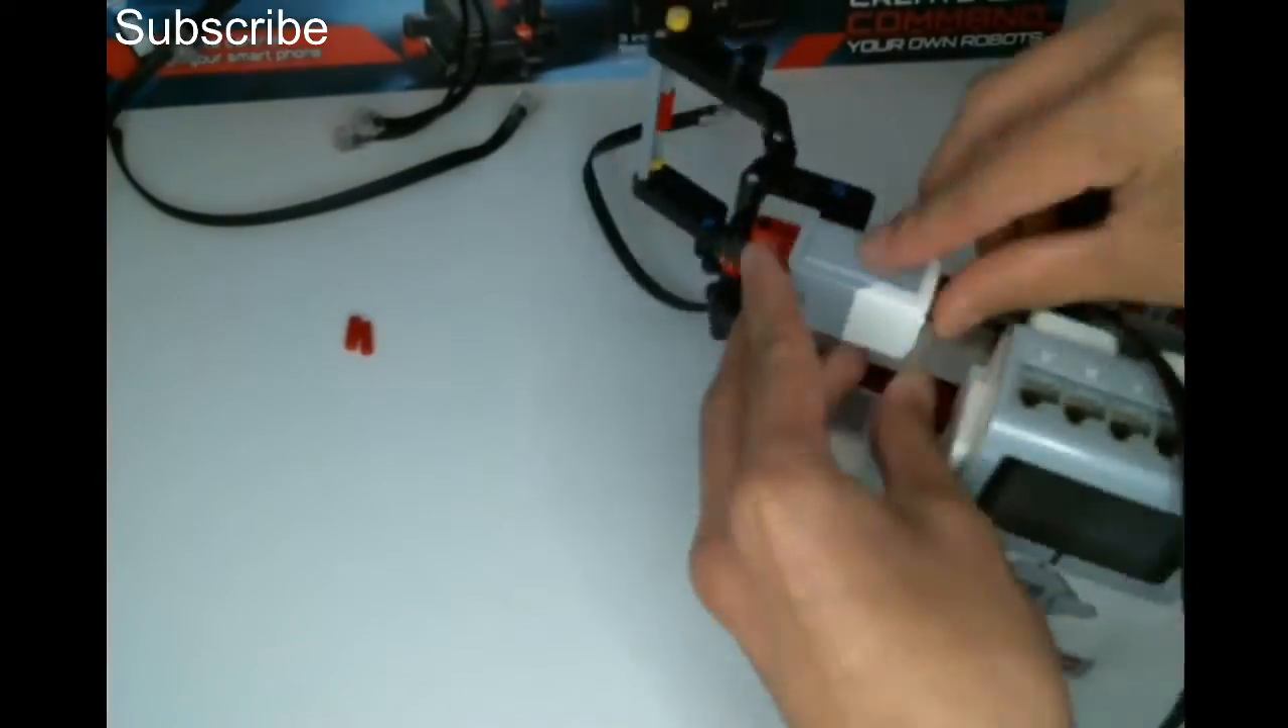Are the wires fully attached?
No.